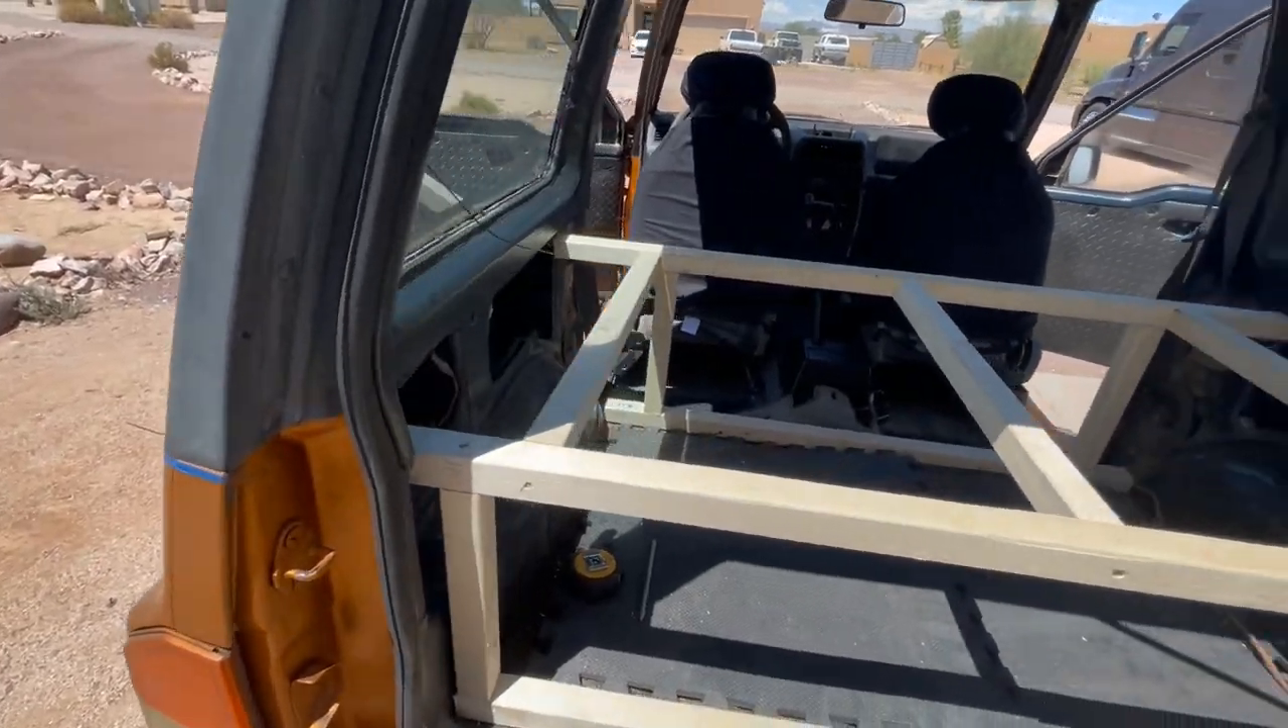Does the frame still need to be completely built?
No.